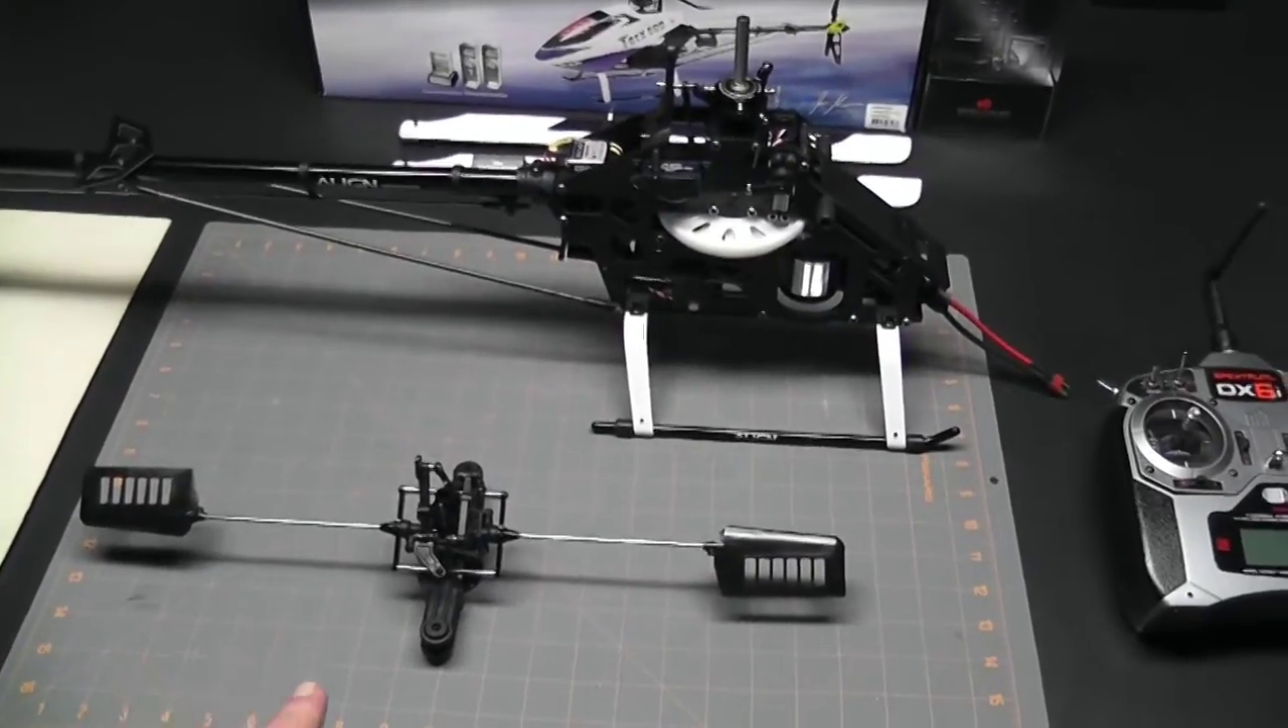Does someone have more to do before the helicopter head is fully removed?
No.